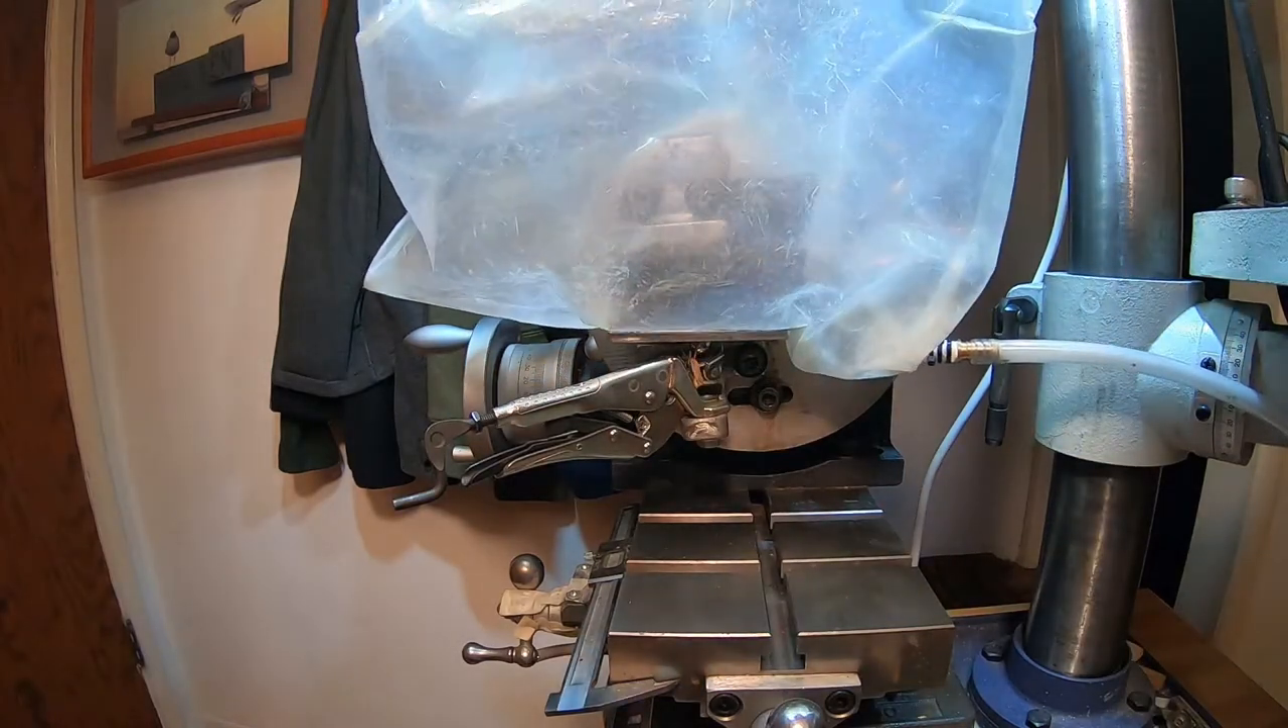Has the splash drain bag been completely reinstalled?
Yes.